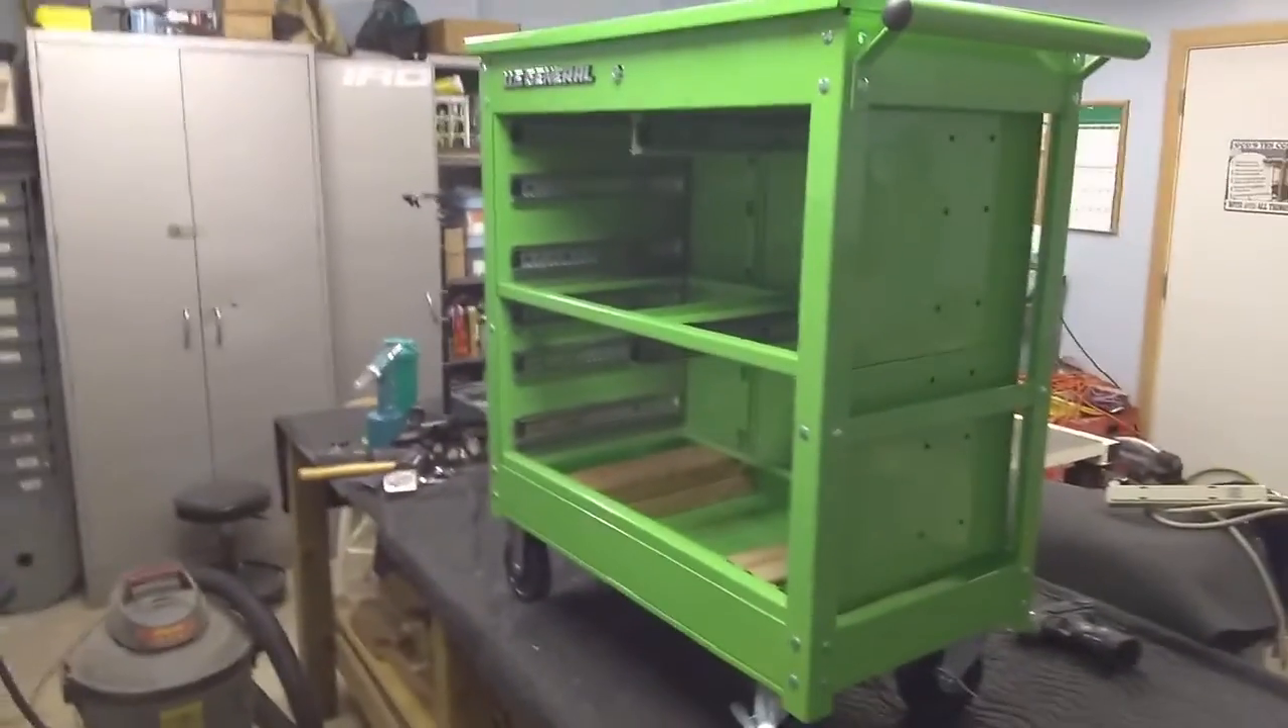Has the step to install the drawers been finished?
No.